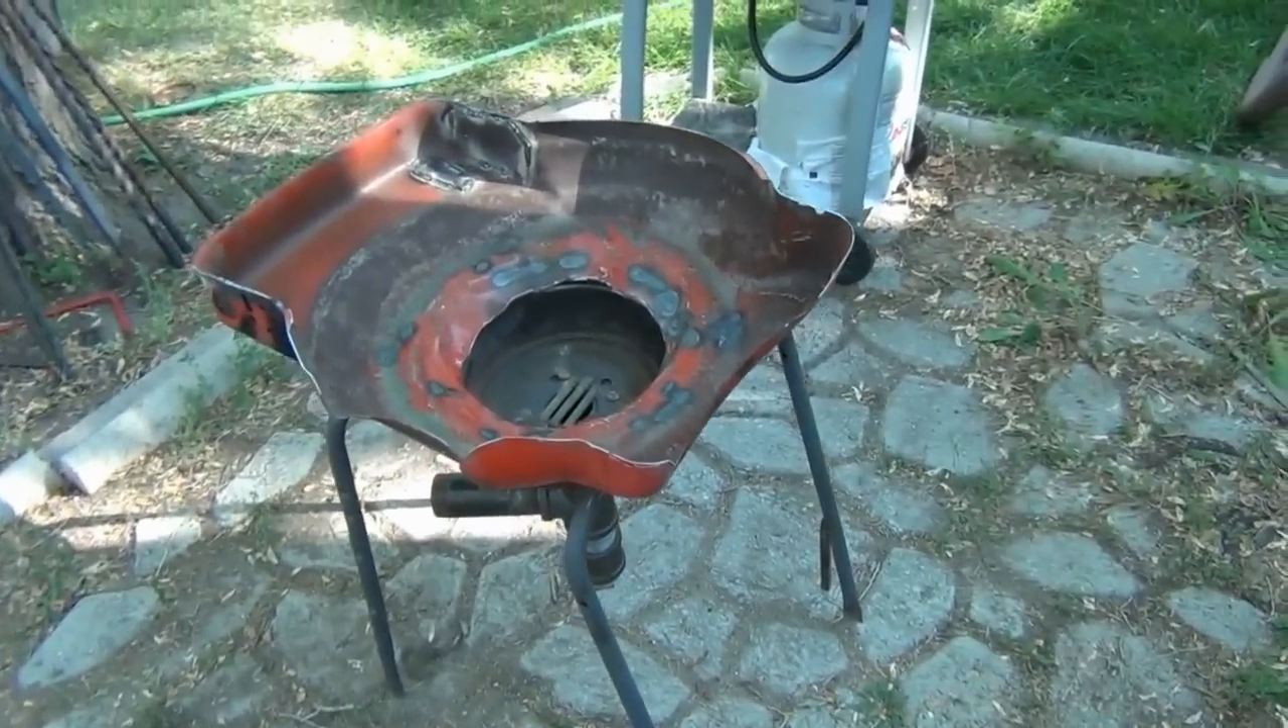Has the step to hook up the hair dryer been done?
No.